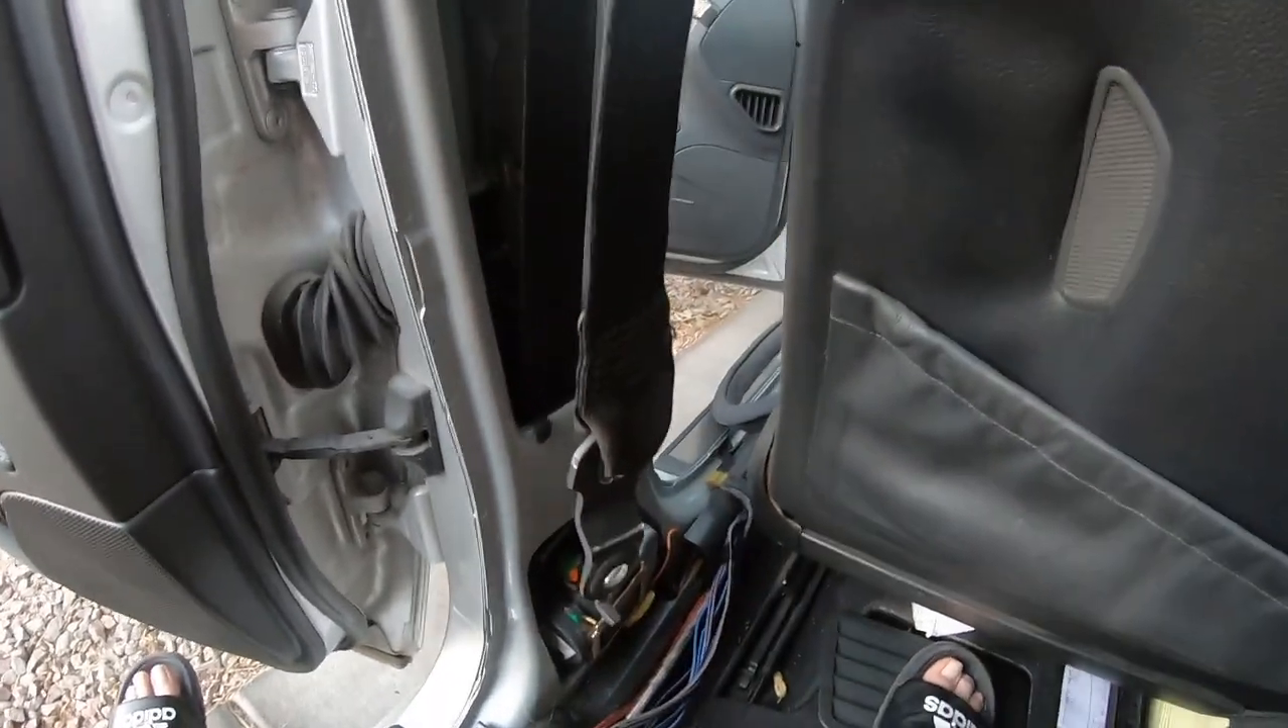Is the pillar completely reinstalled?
No.